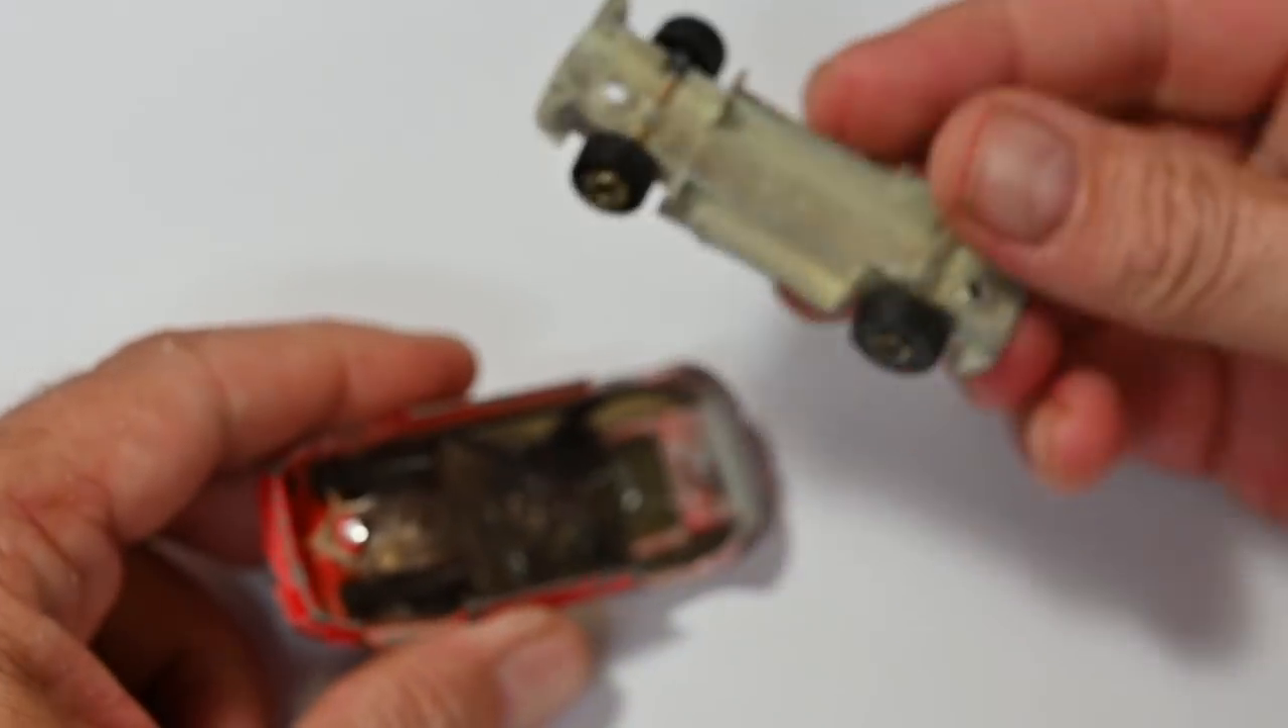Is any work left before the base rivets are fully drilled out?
No.